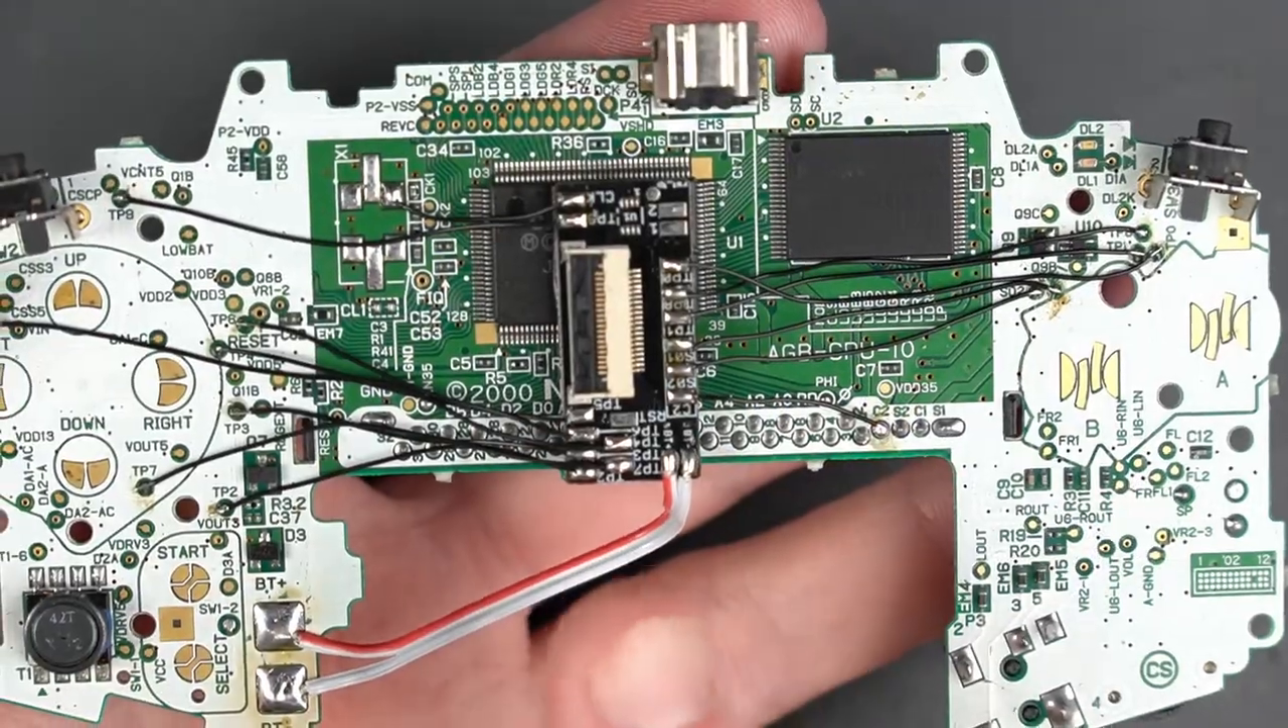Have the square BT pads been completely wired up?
Yes.